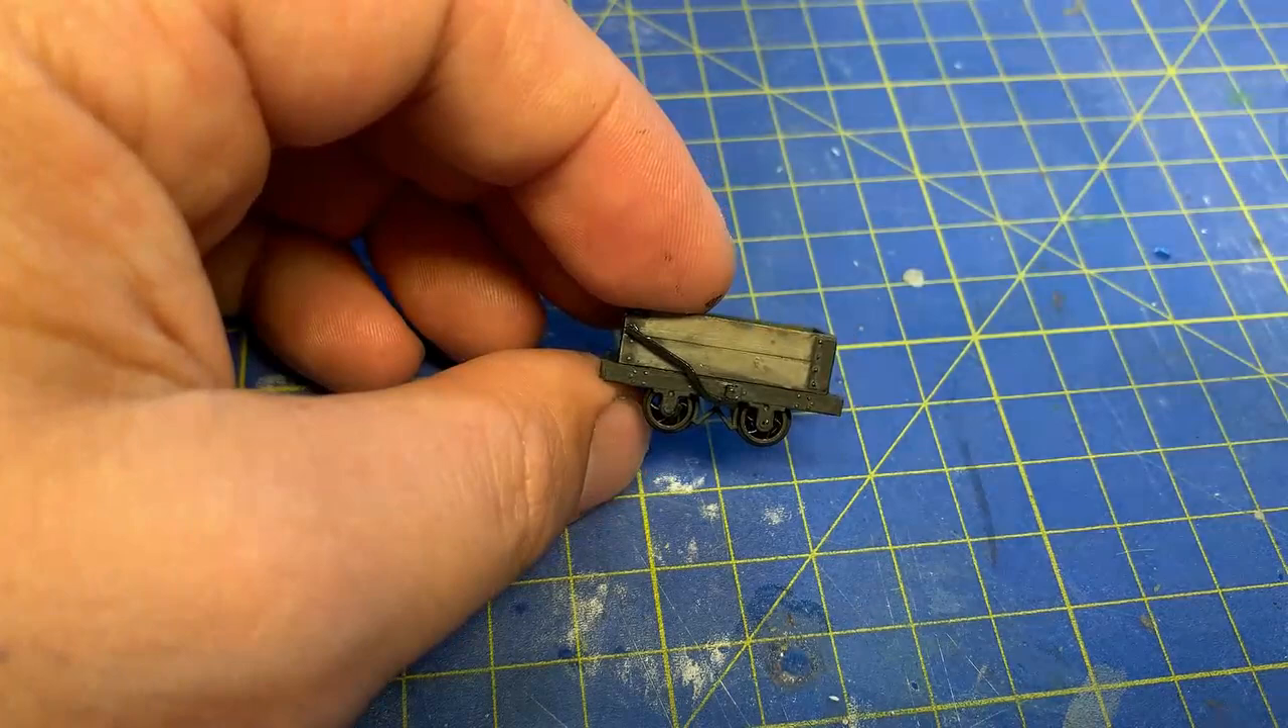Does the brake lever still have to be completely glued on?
No.